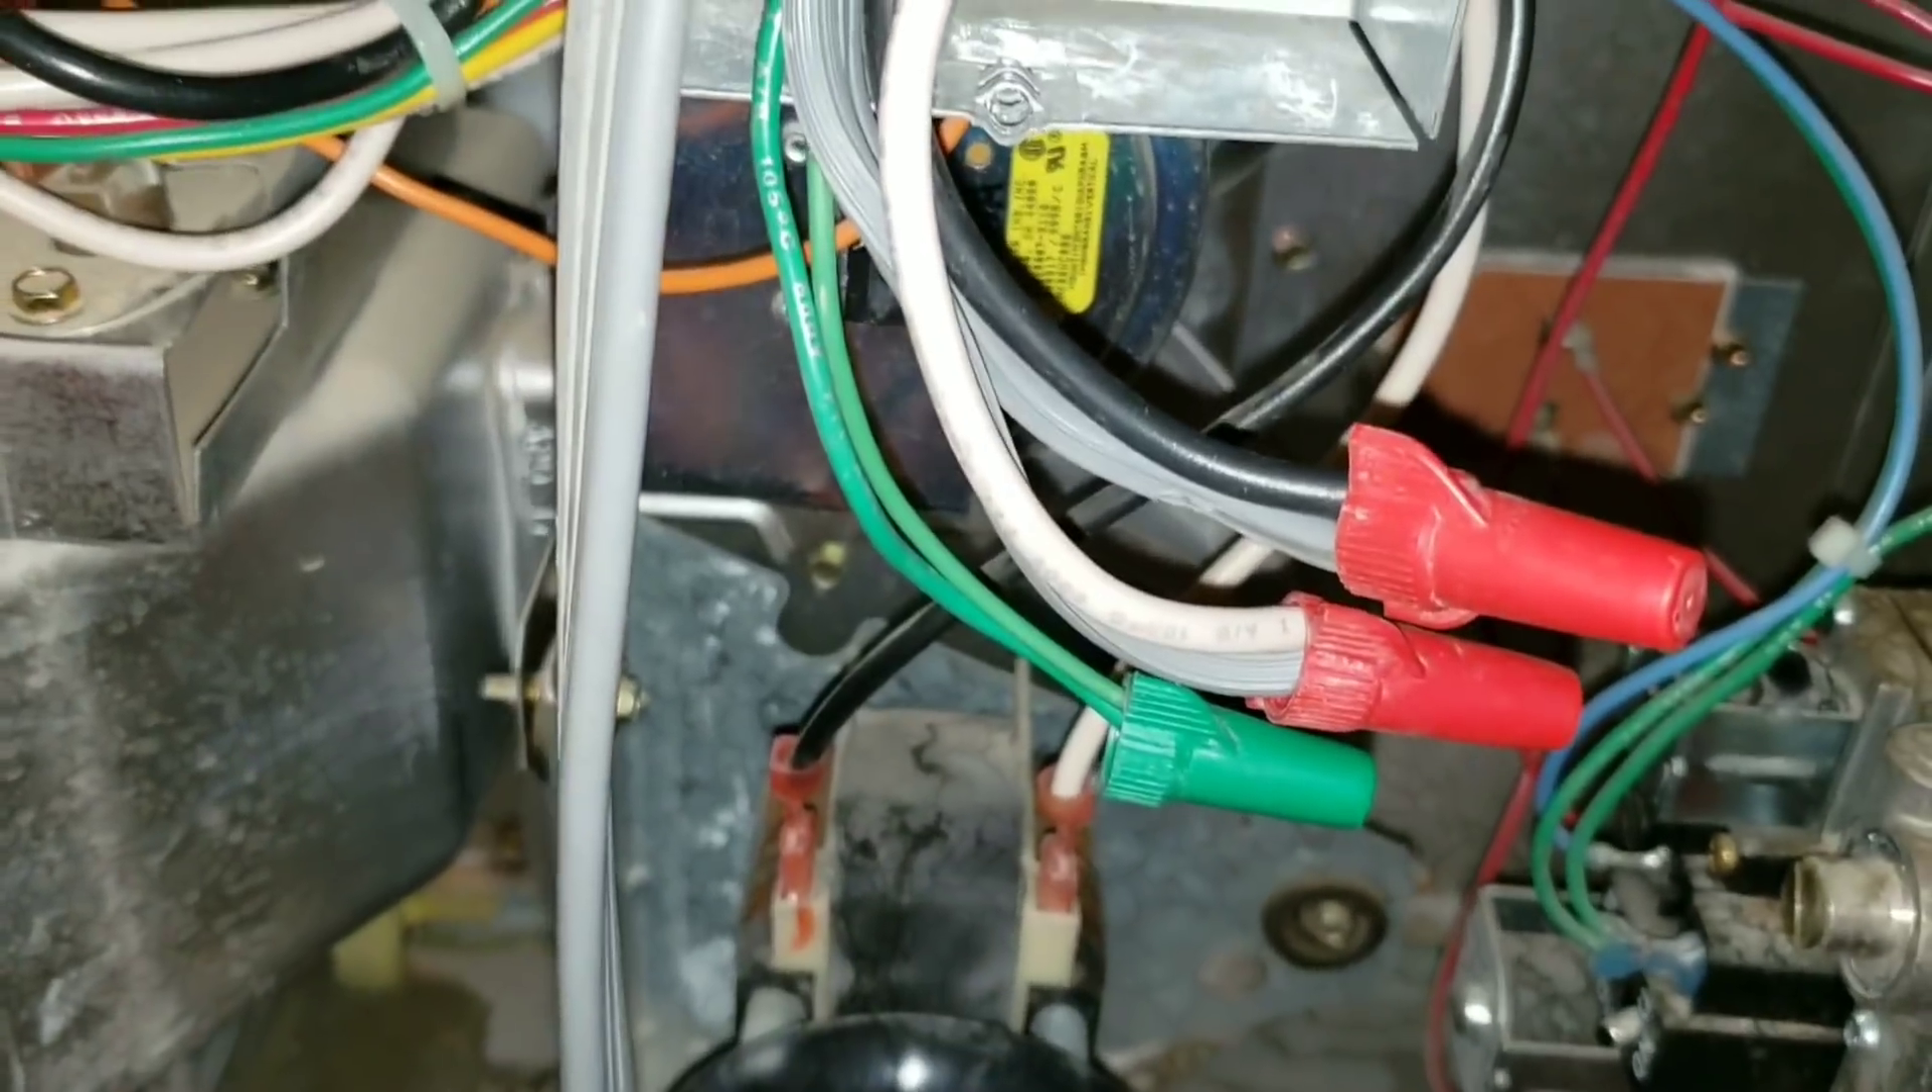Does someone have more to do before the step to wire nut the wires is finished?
No.